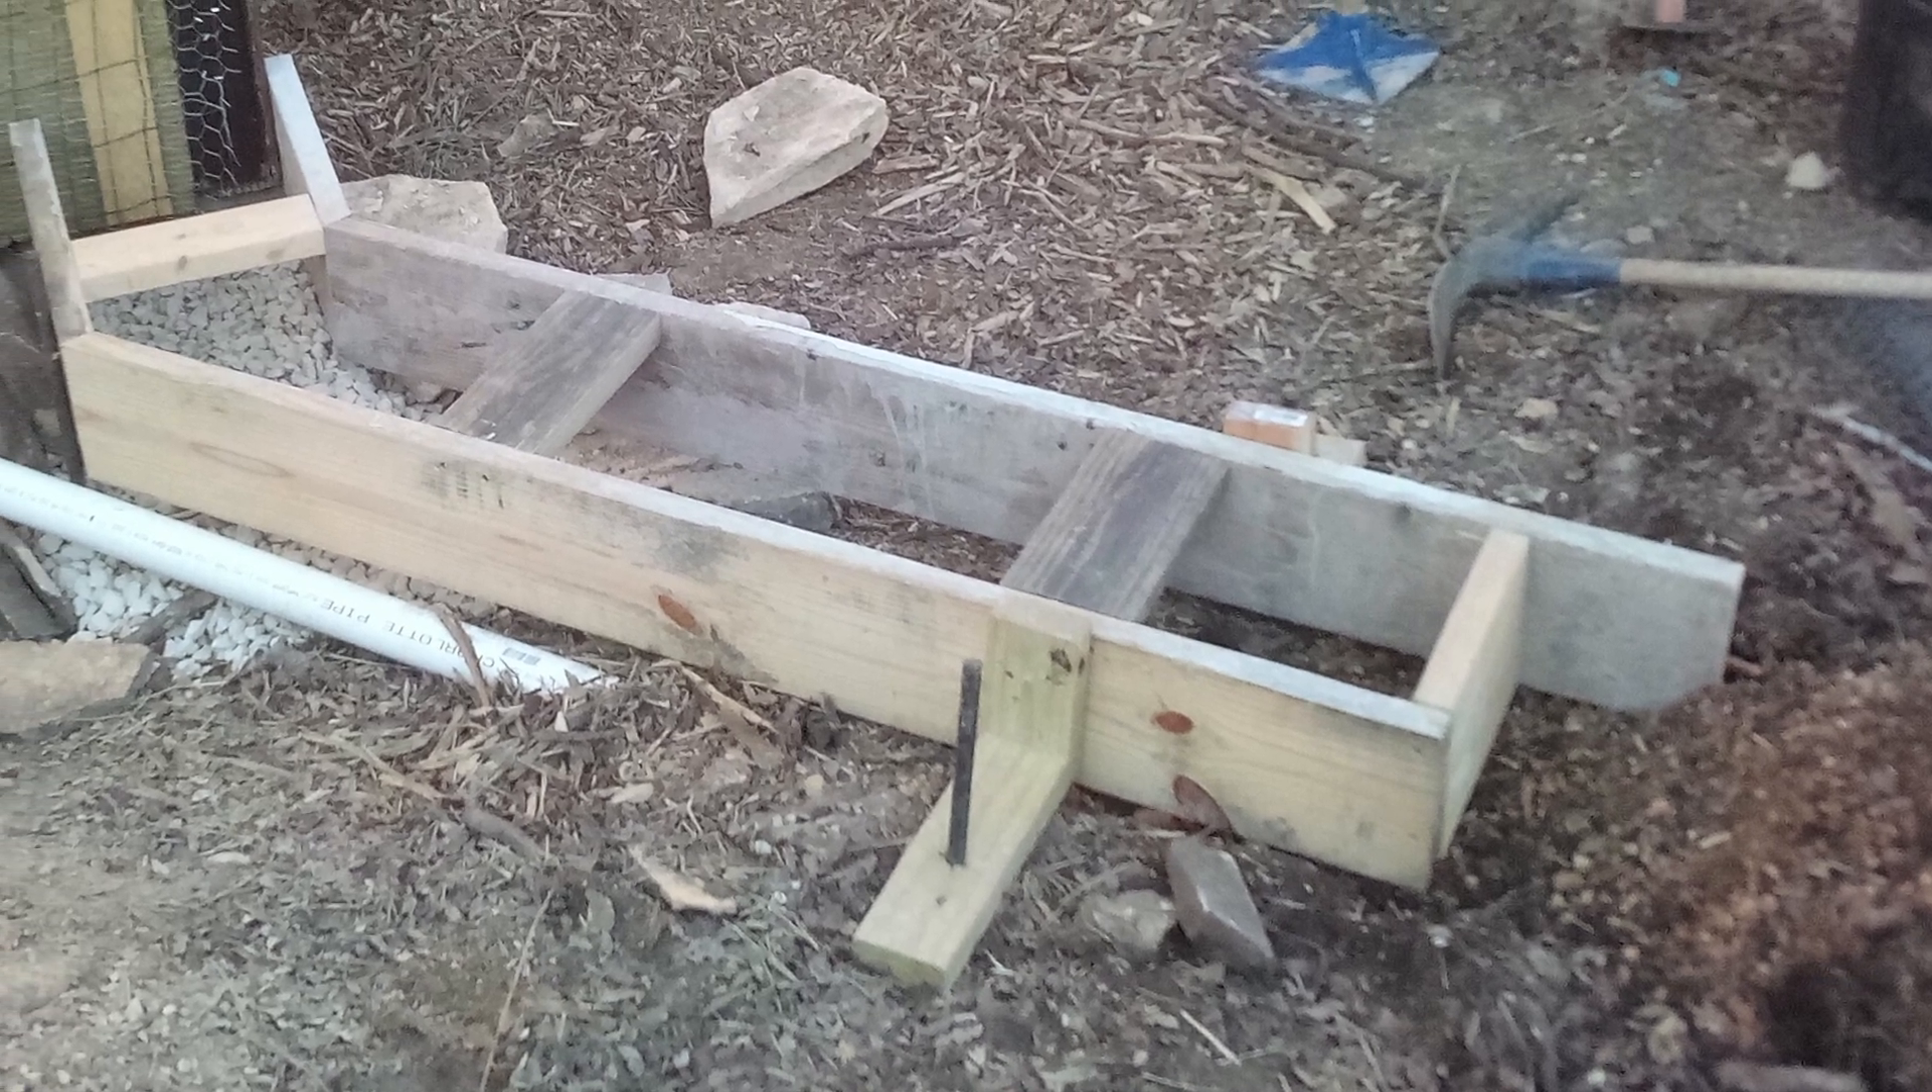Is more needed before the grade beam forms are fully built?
No.